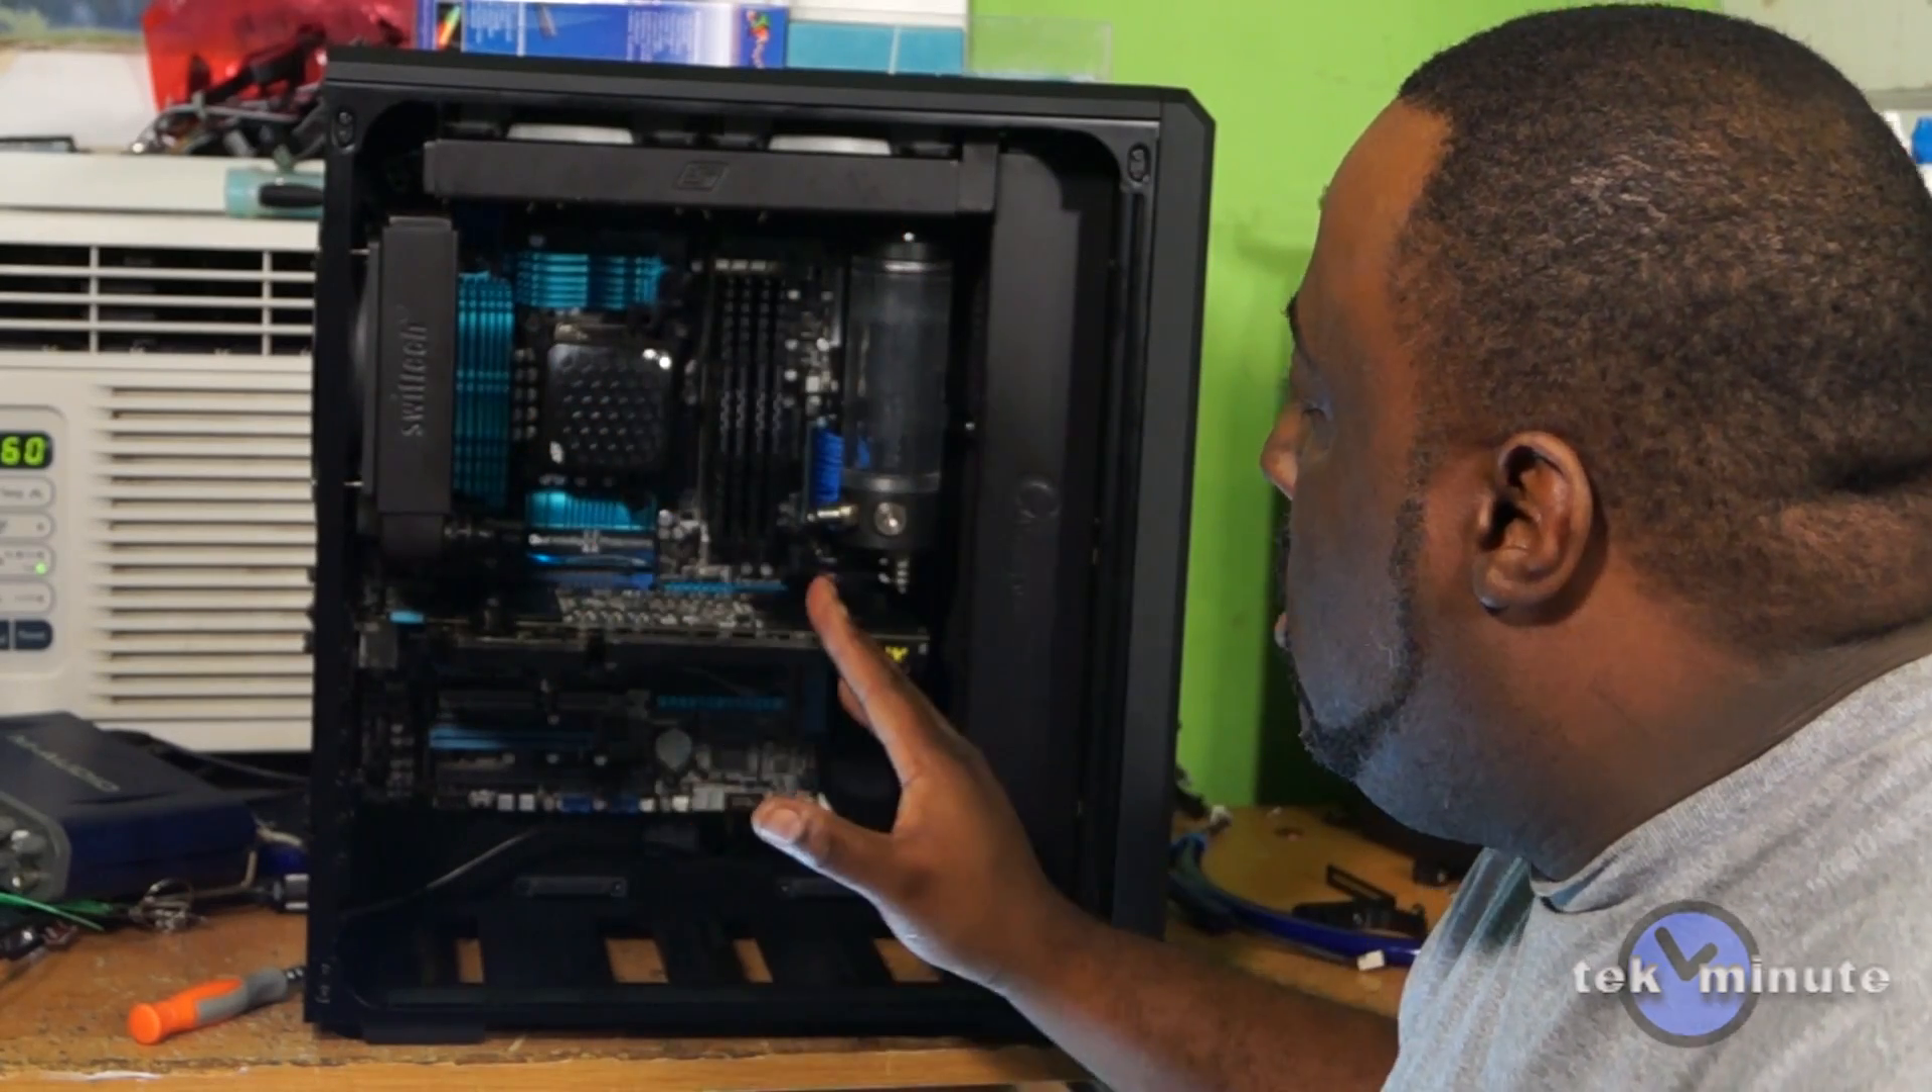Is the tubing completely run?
No.